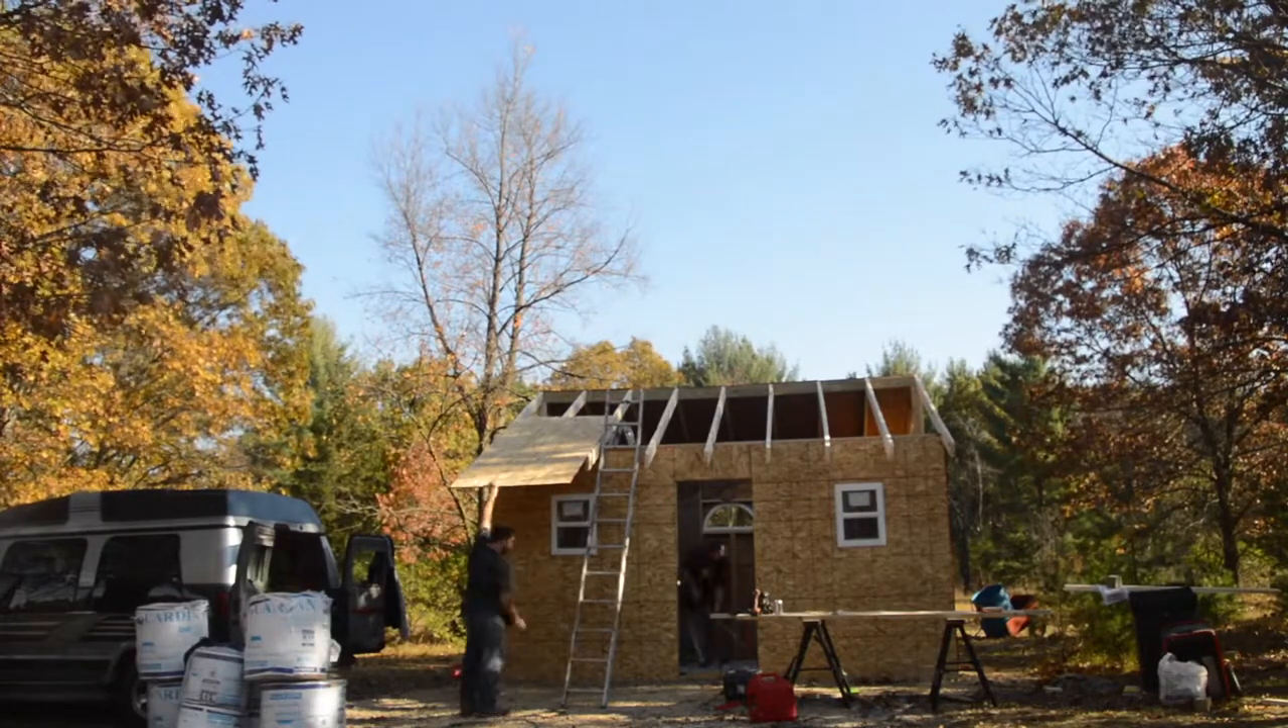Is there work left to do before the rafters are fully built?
No.